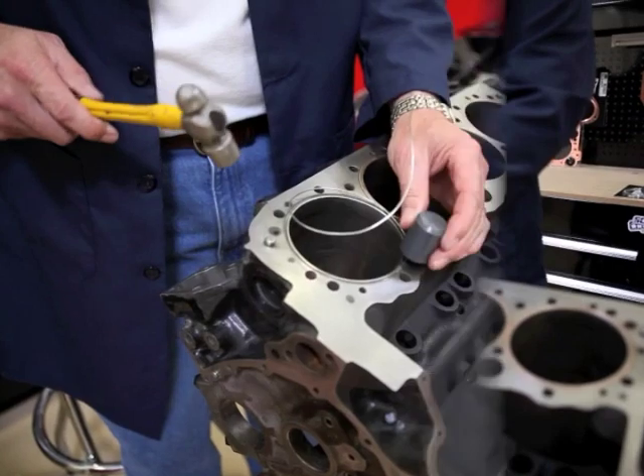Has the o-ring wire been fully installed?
No.